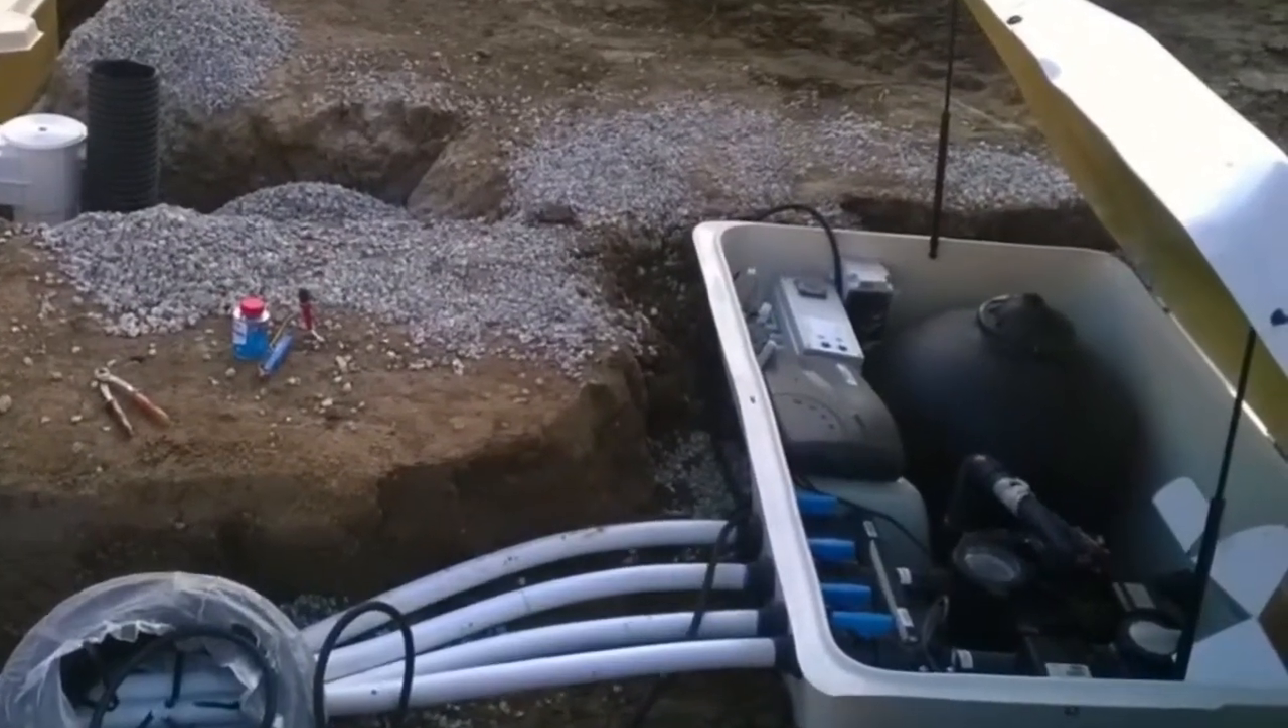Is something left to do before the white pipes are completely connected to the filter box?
No.